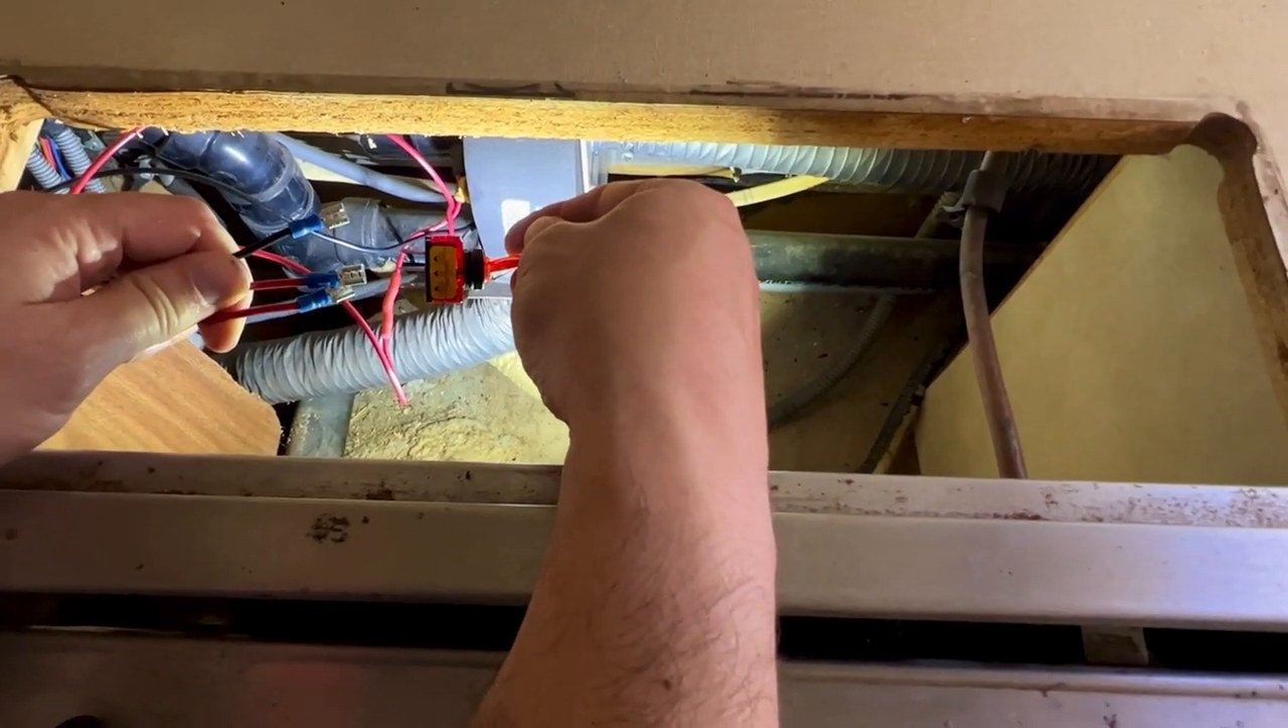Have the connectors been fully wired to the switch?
No.